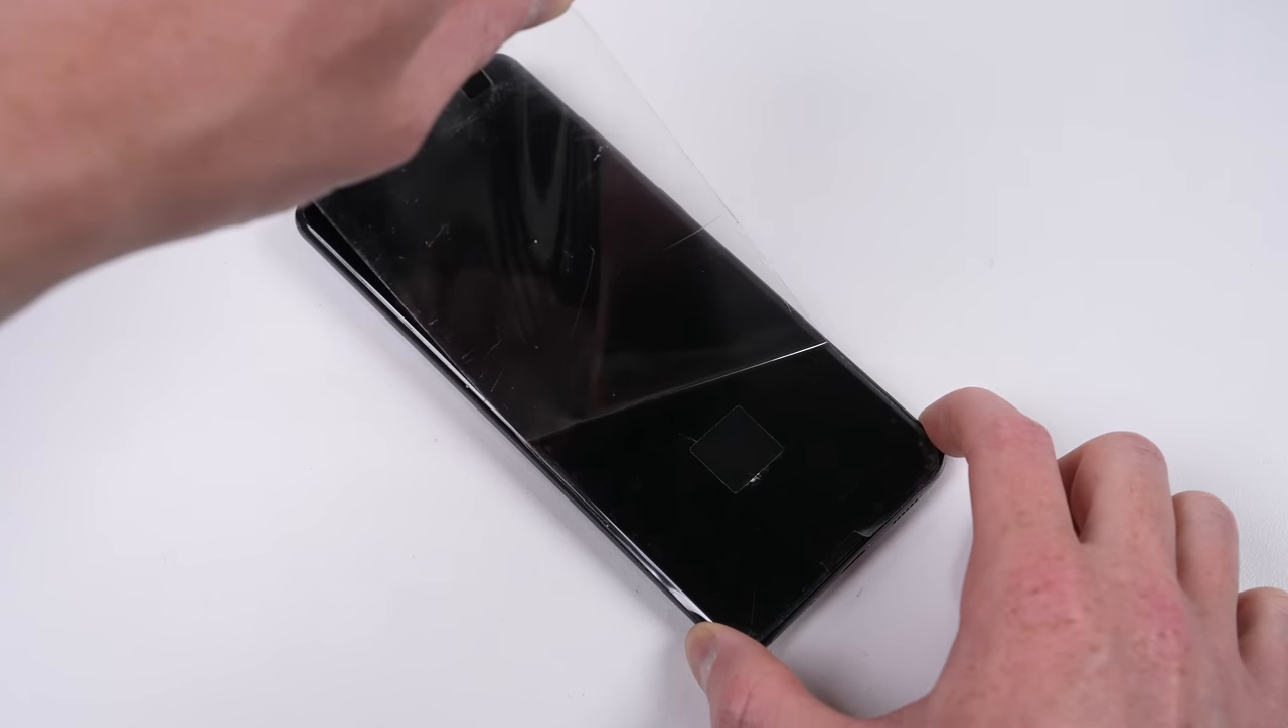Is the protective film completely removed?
No.